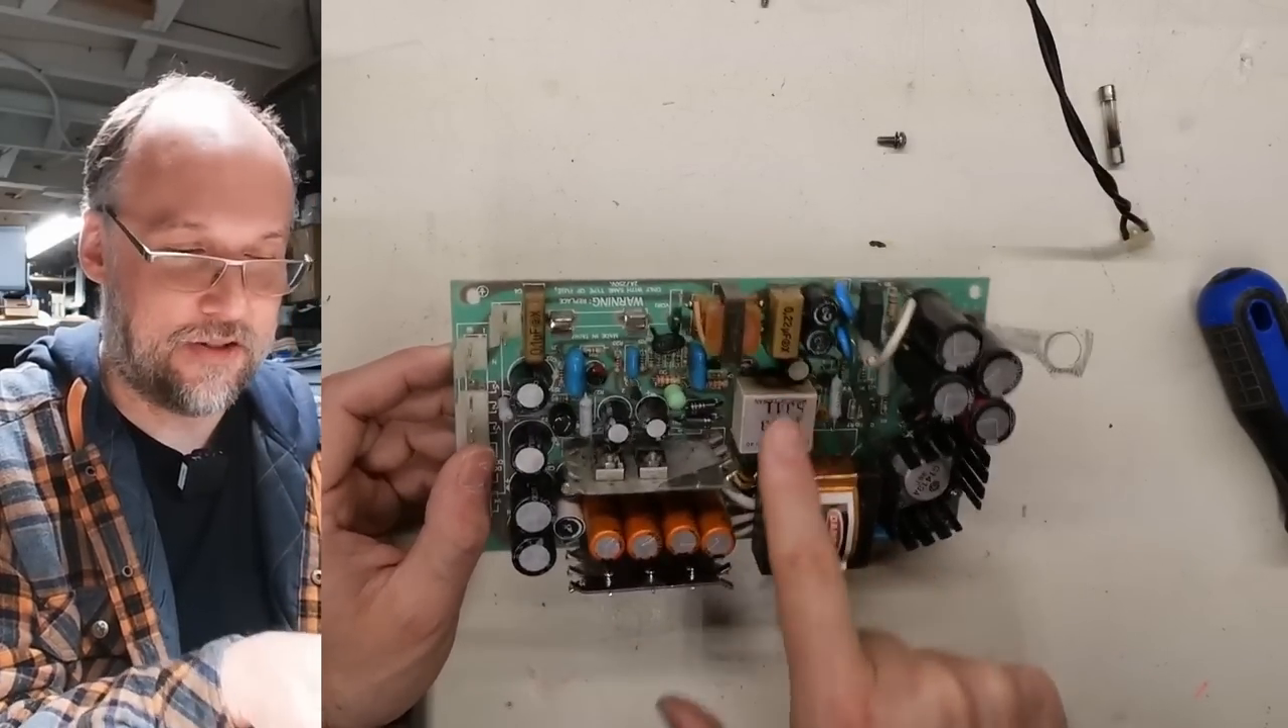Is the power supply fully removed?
Yes.